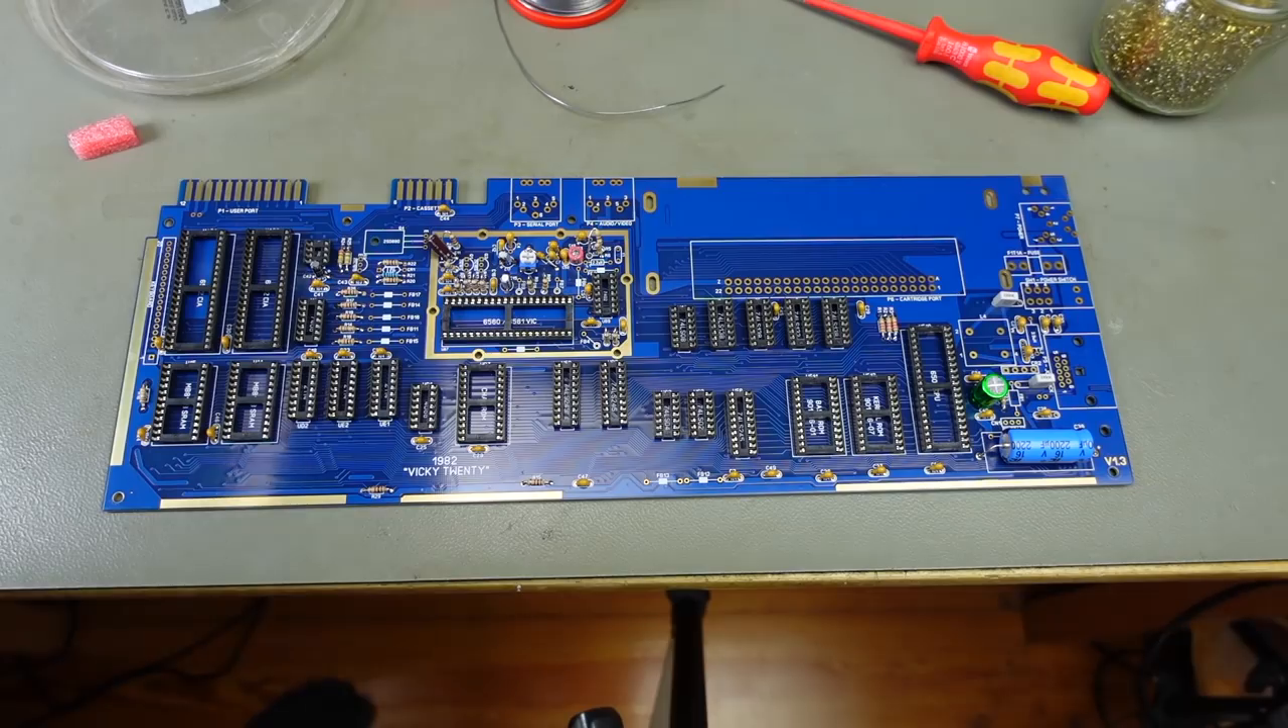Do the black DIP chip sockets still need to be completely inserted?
No.